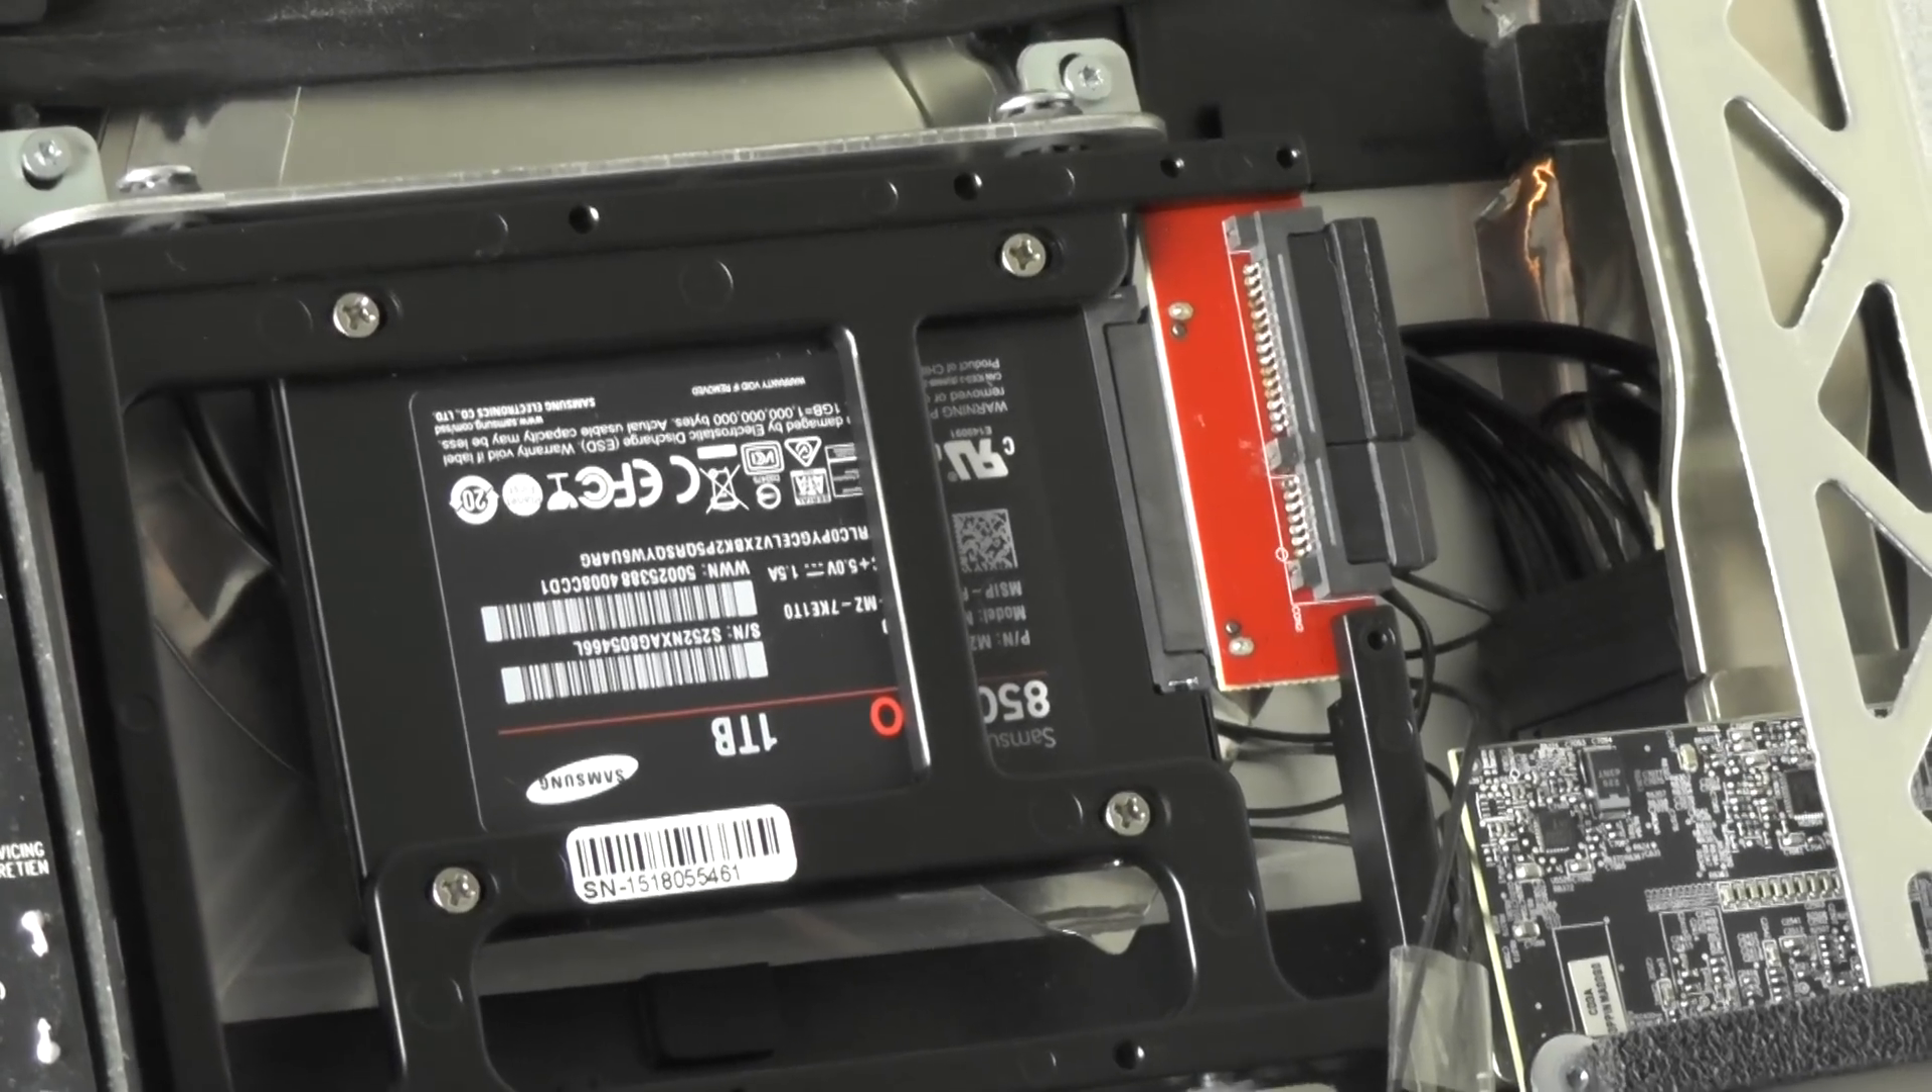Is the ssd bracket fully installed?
Yes.